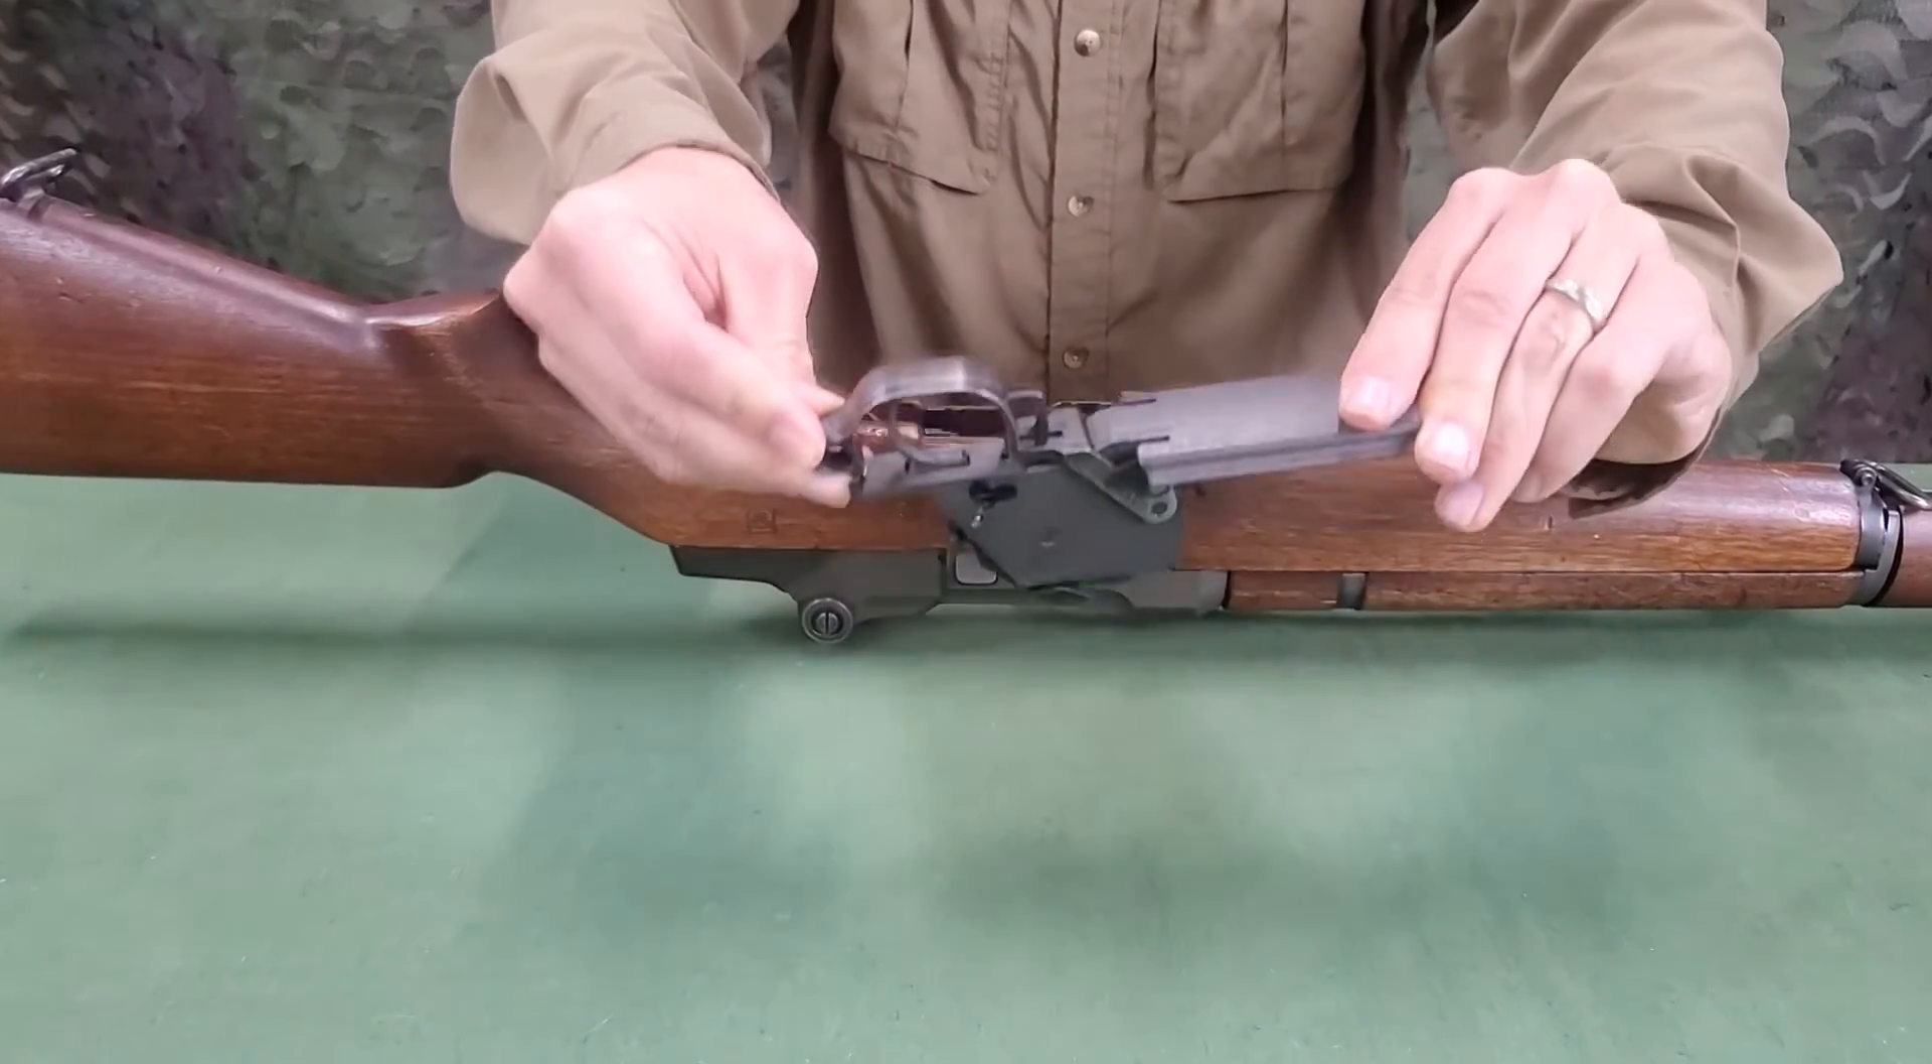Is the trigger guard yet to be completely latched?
Yes.